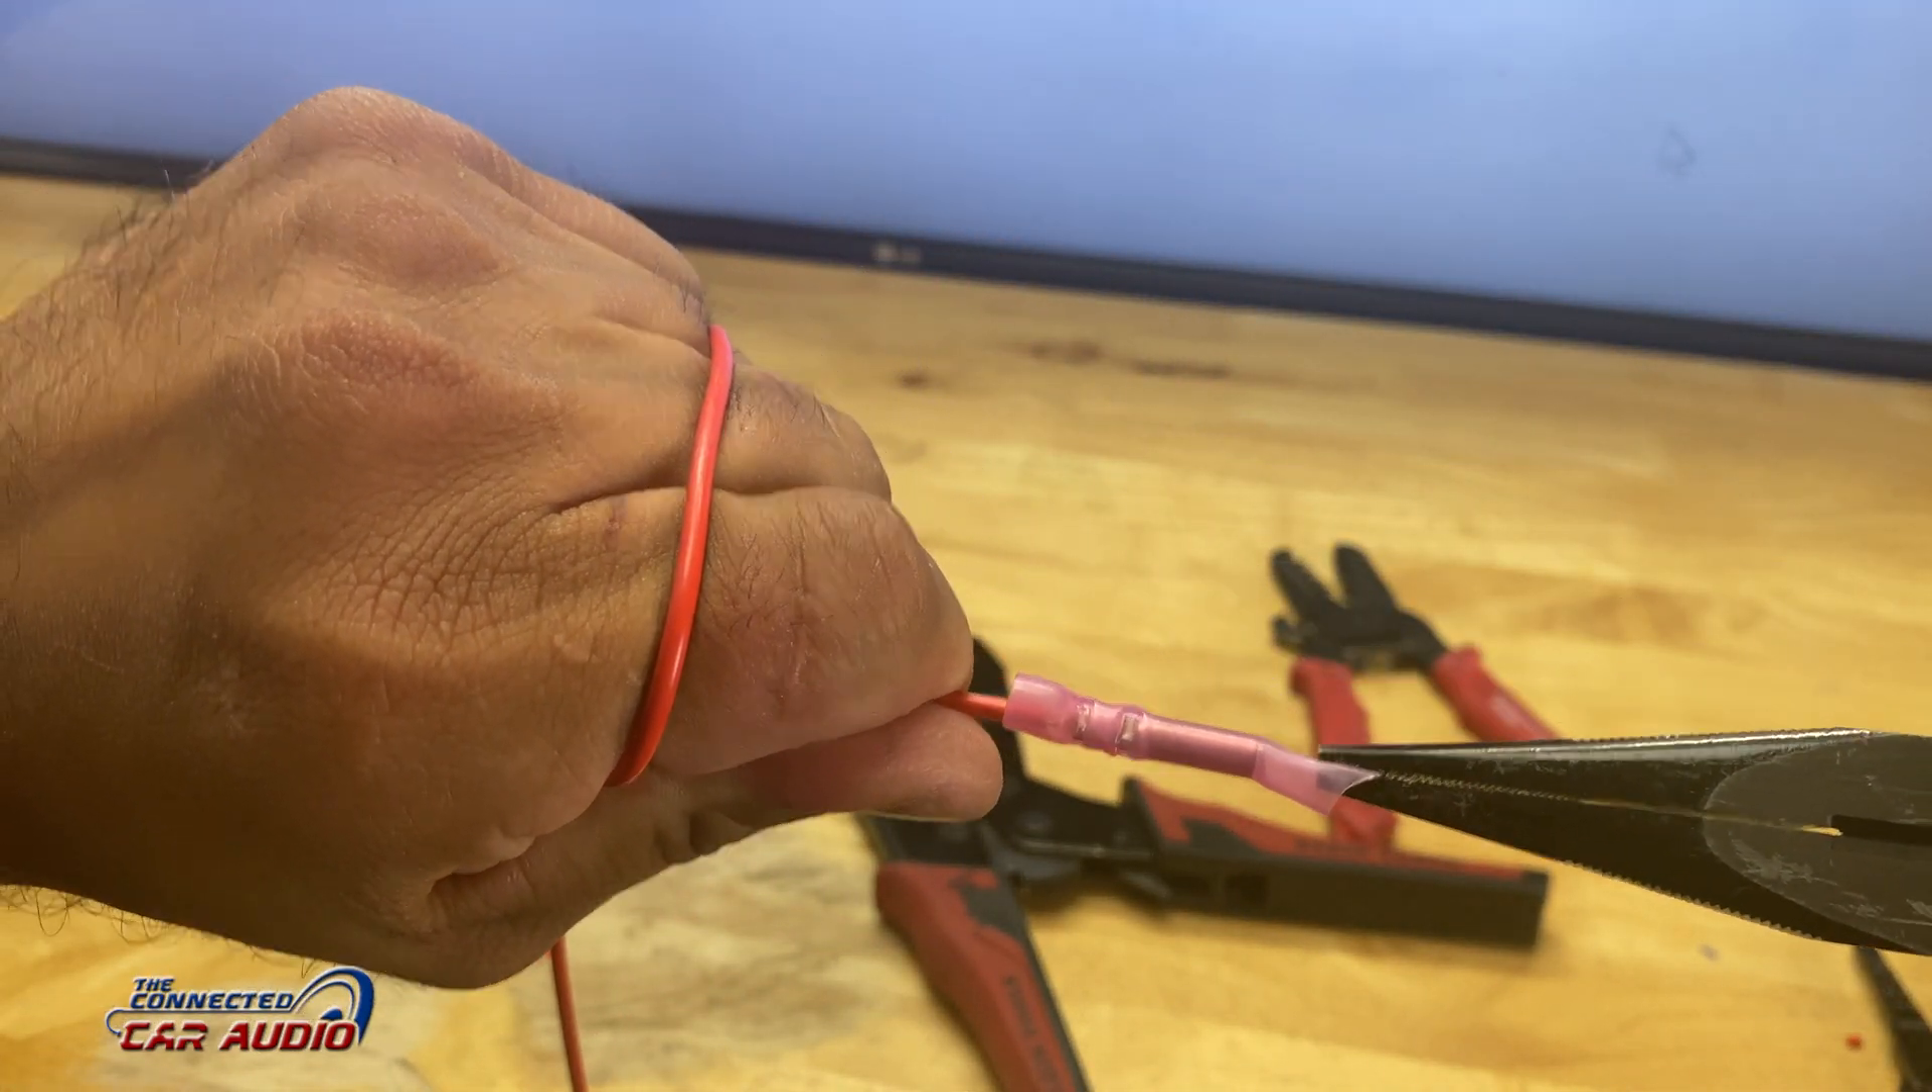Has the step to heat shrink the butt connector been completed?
No.